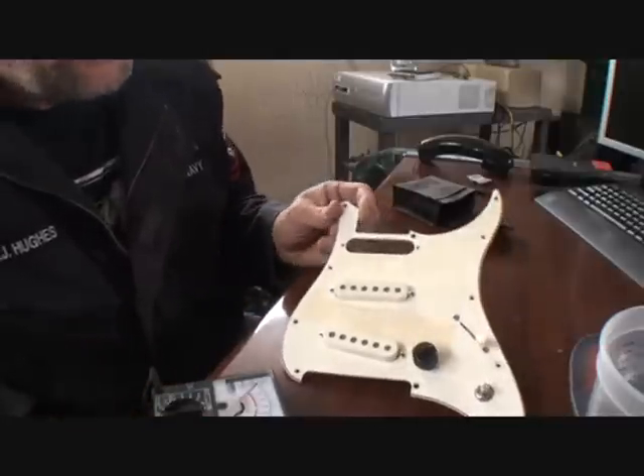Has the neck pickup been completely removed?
Yes.